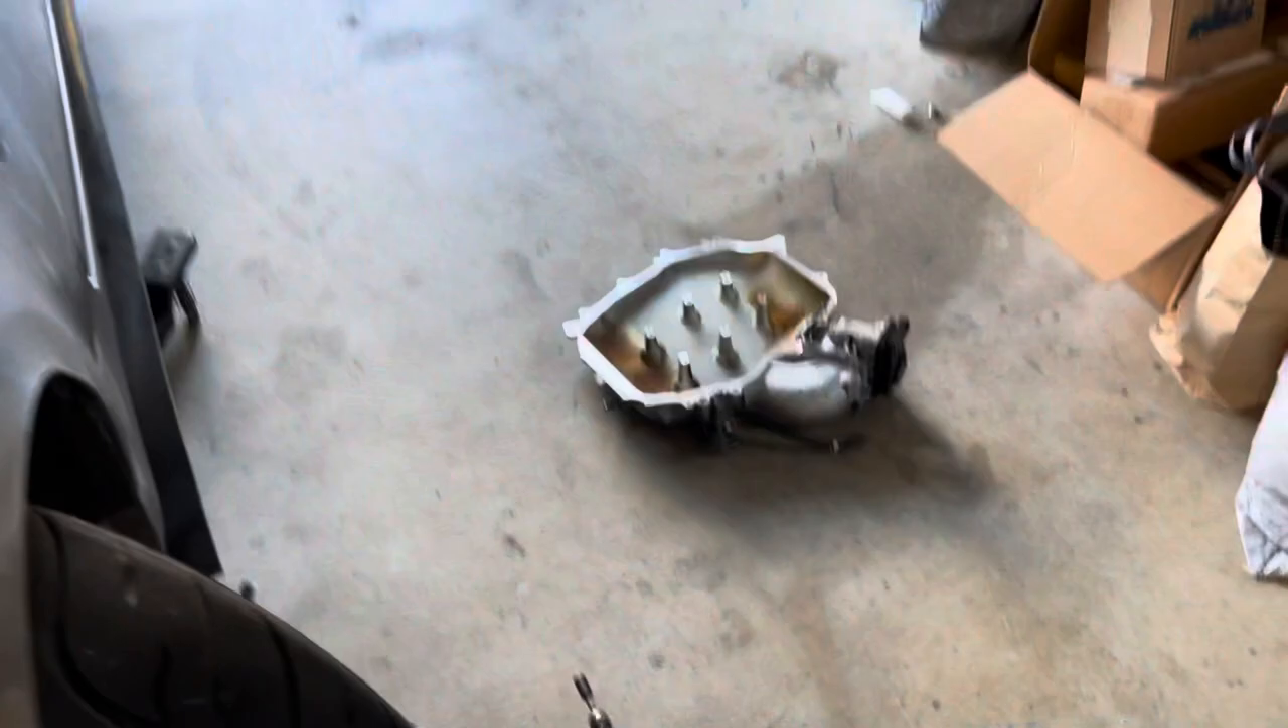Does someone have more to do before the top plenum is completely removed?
No.